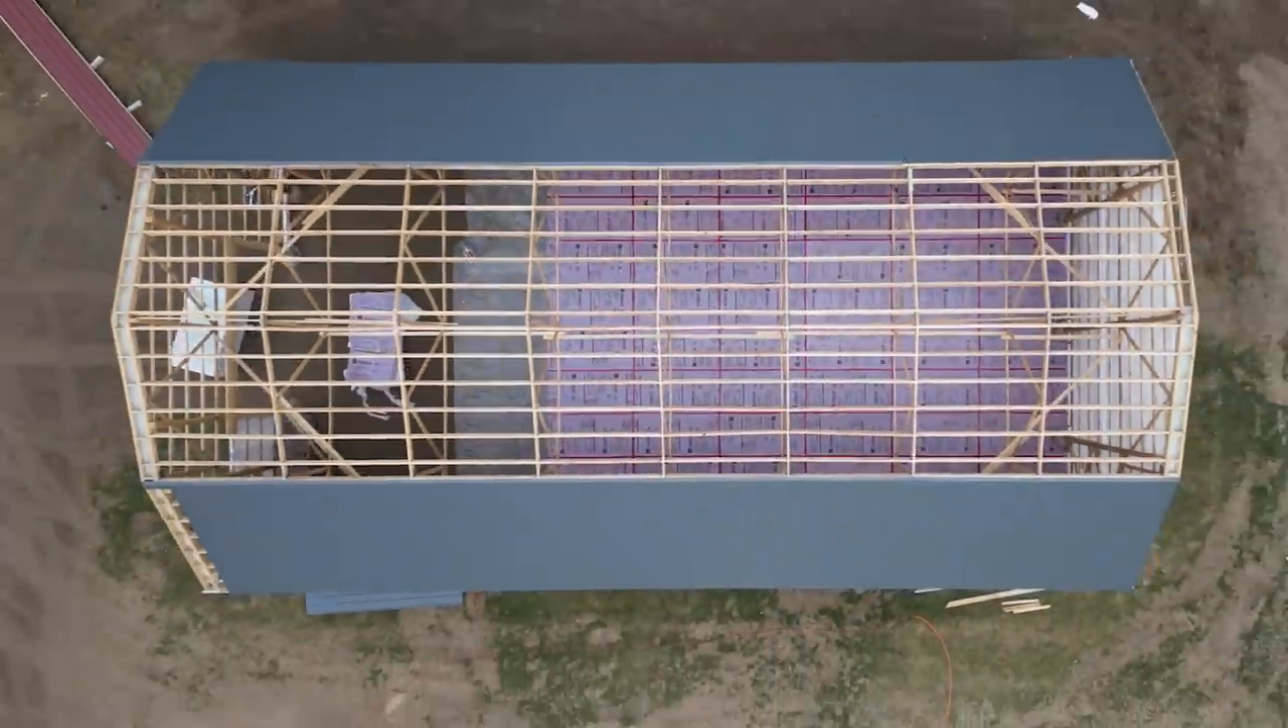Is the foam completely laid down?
No.